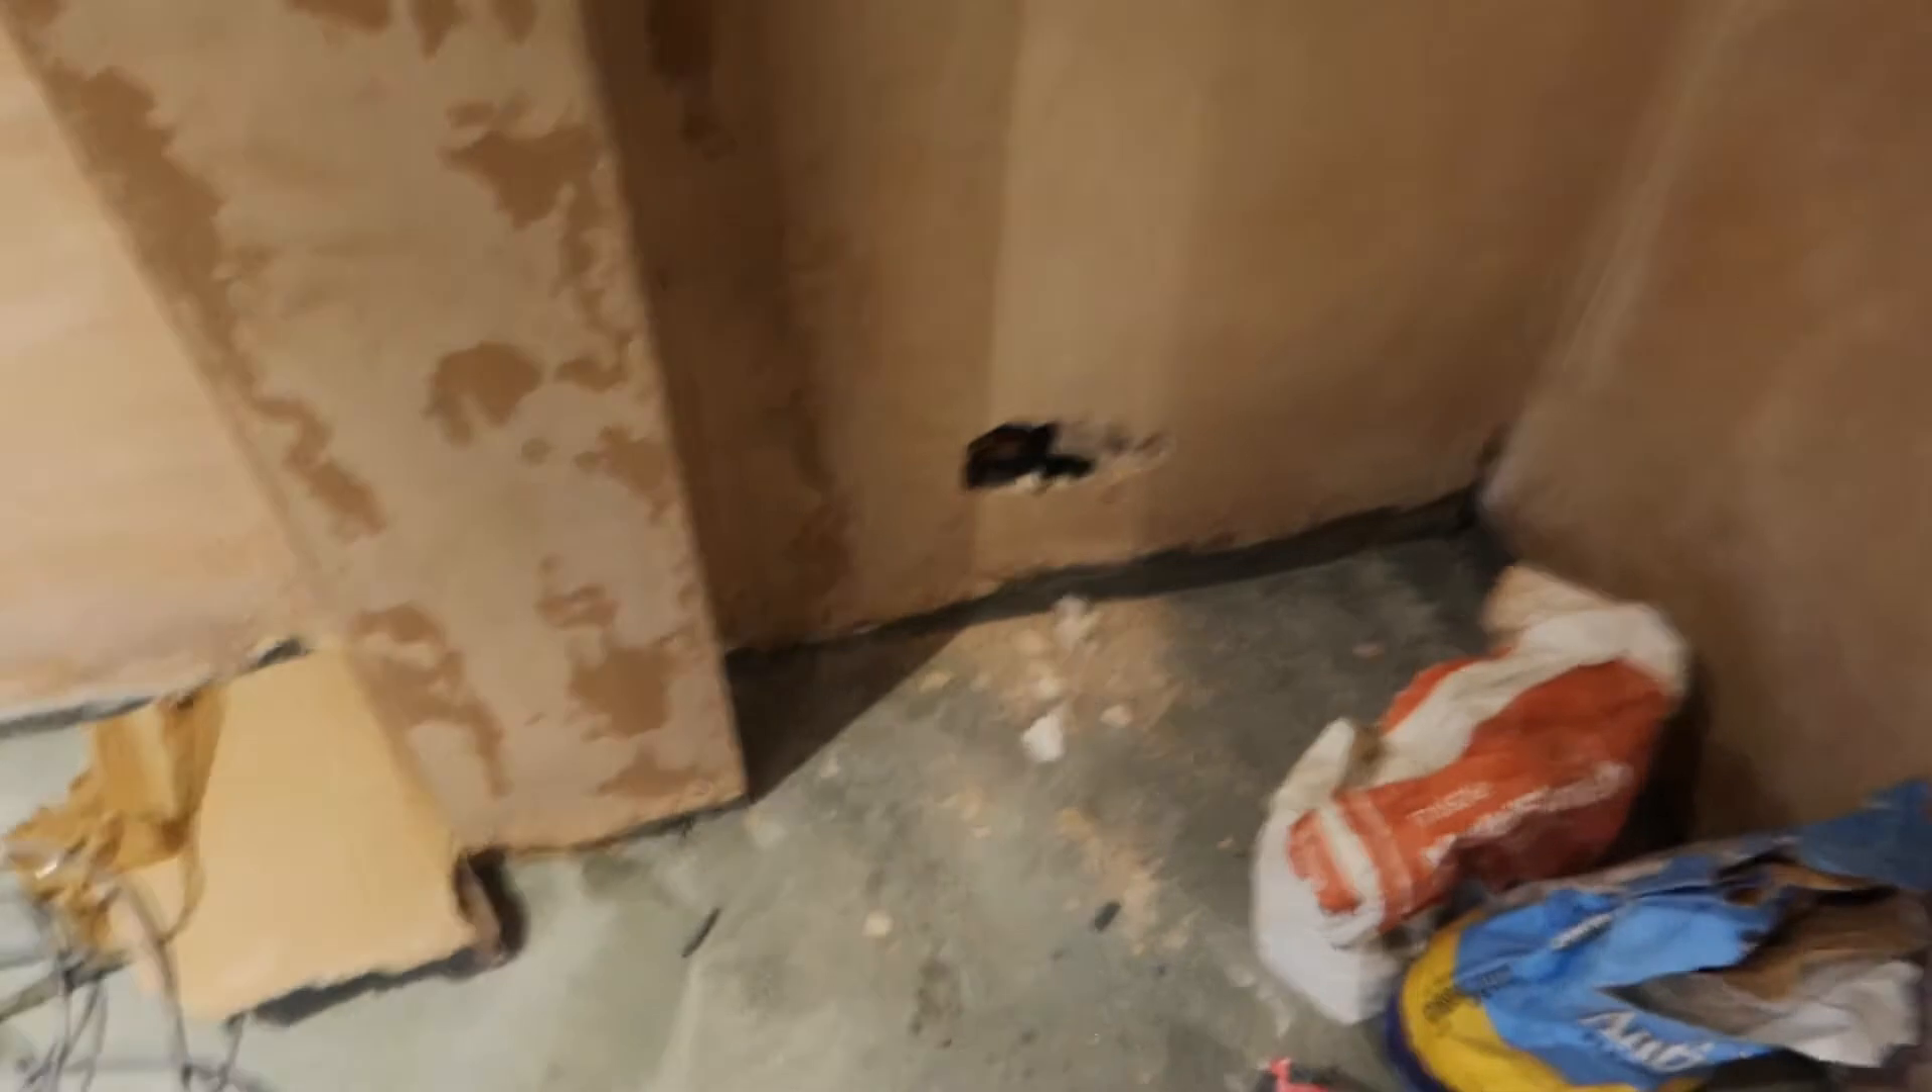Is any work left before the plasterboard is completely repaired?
Yes.